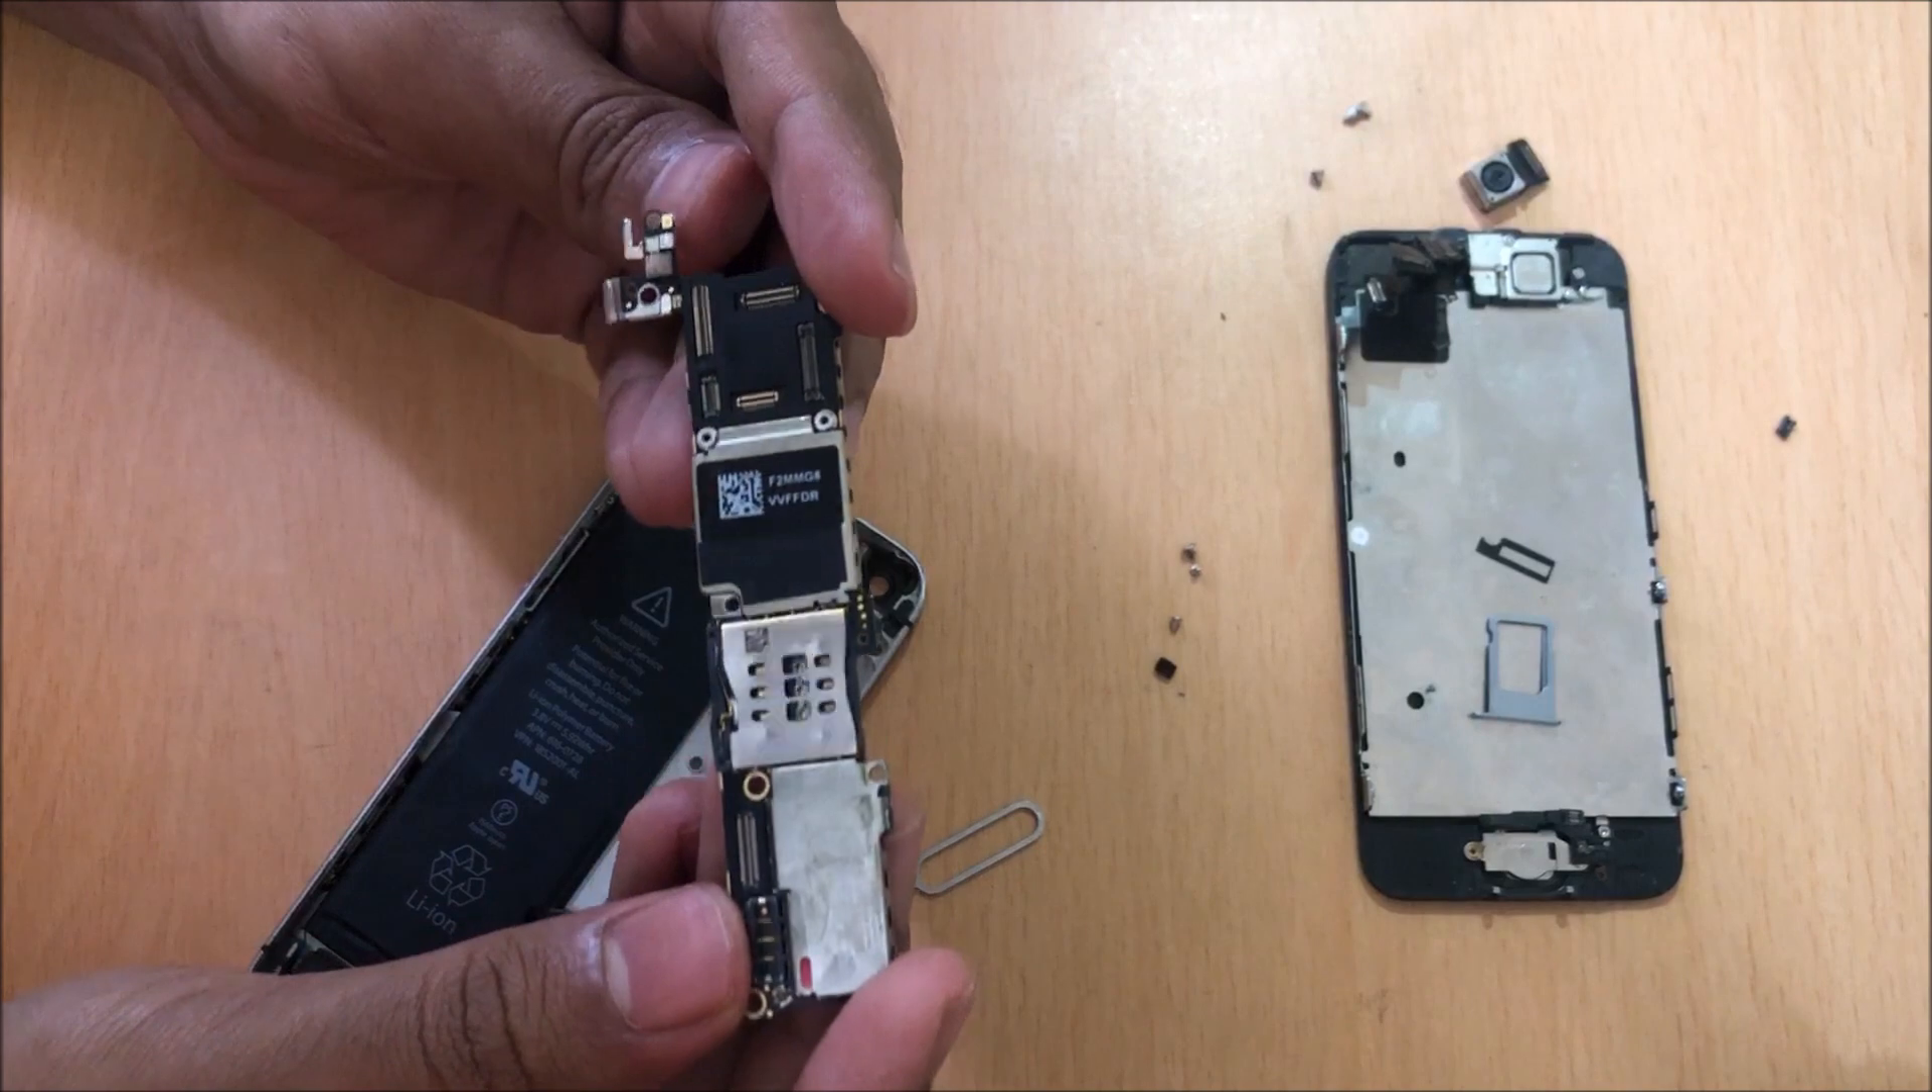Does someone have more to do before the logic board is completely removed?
No.